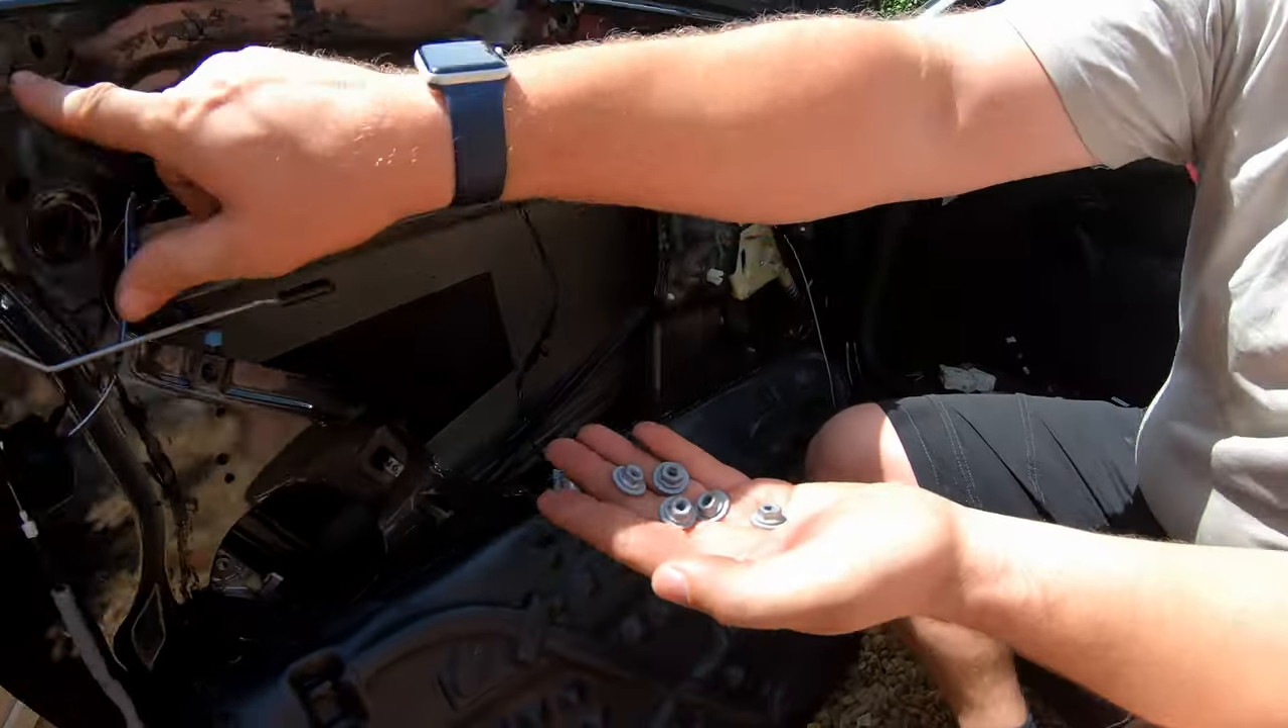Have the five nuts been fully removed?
Yes.